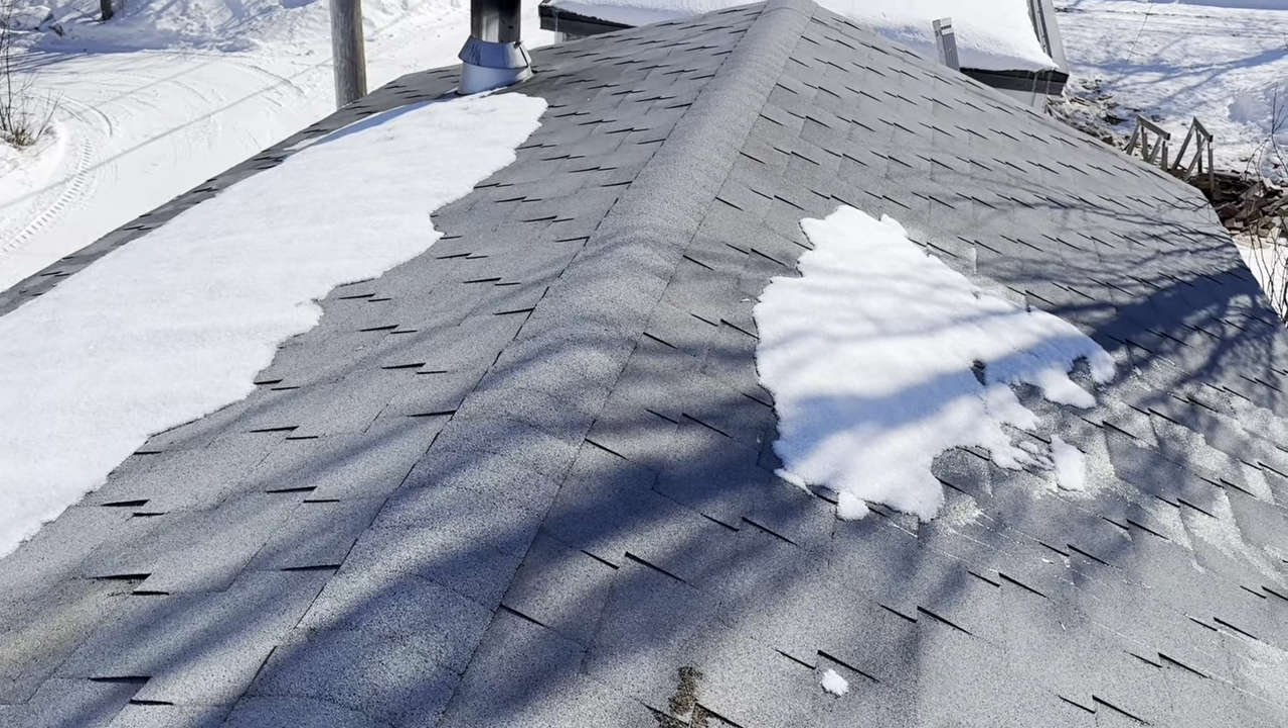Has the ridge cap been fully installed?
Yes.